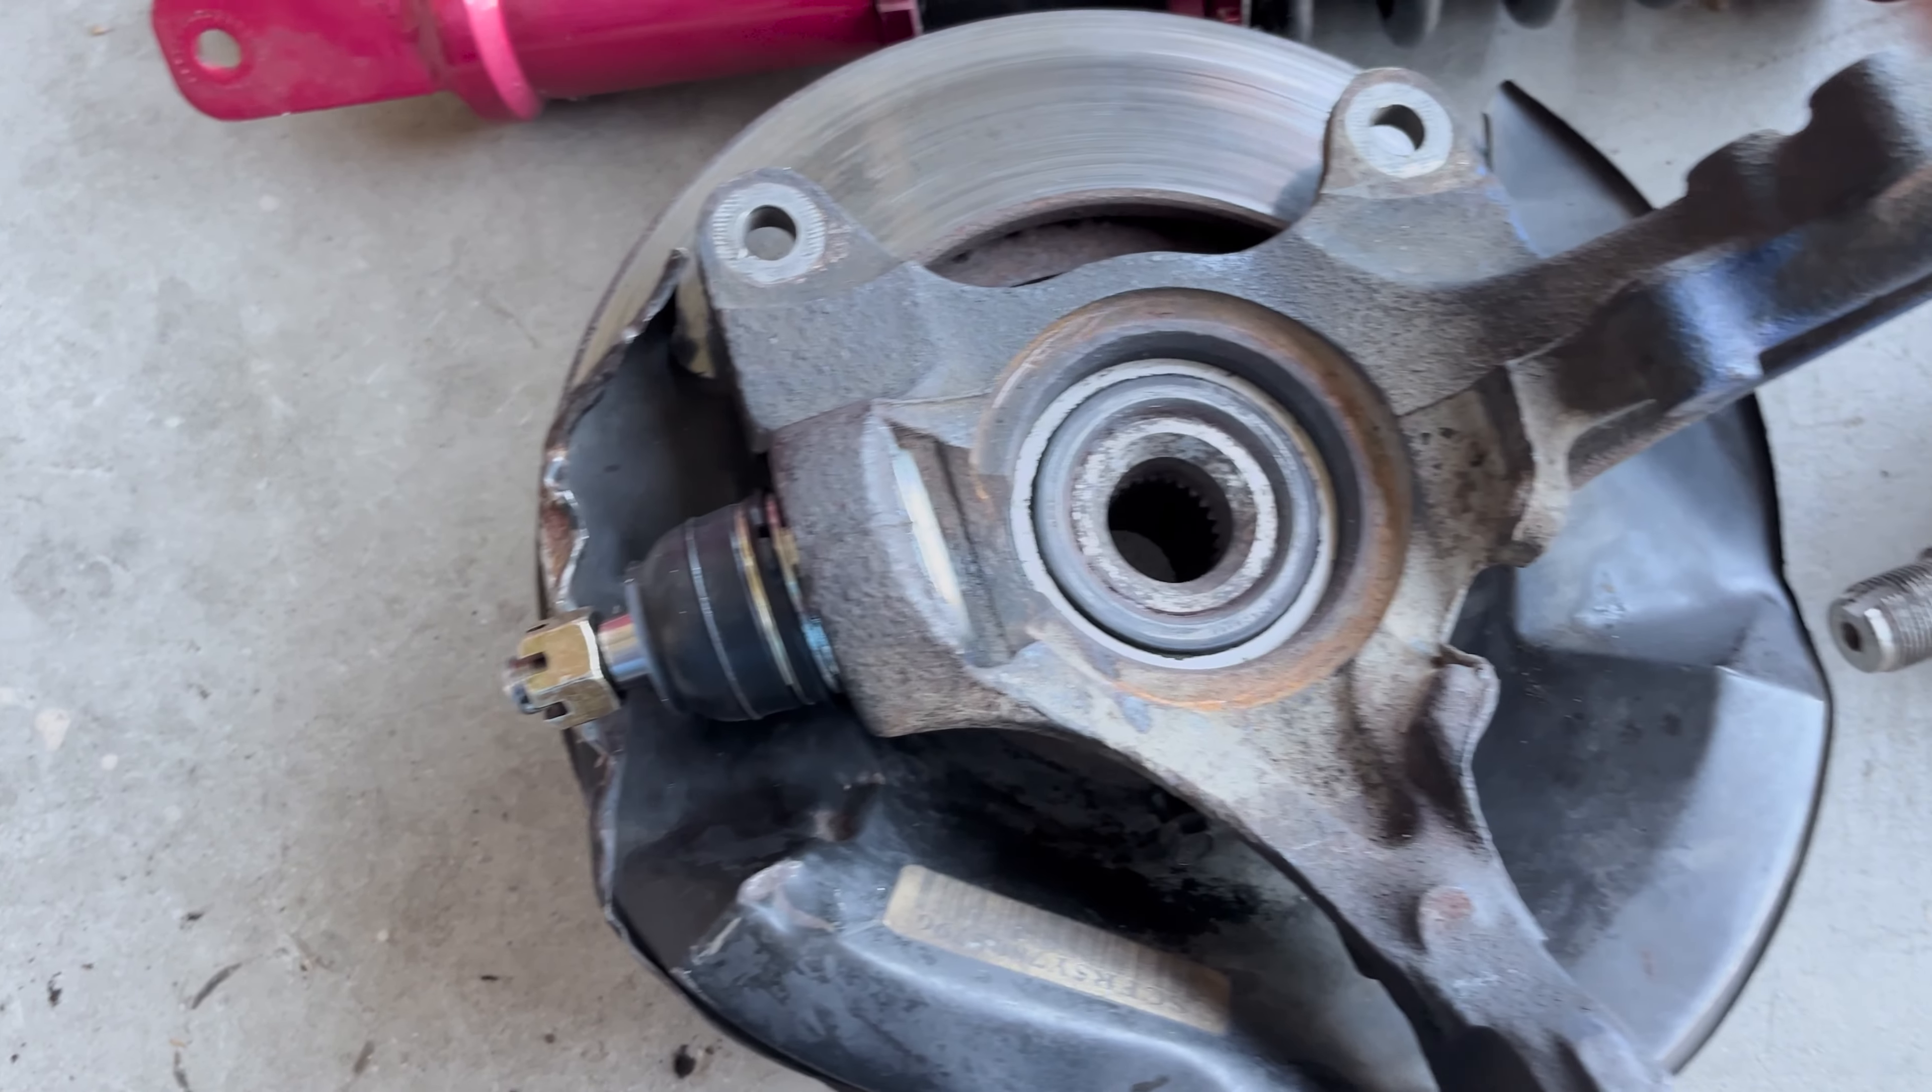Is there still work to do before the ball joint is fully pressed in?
No.